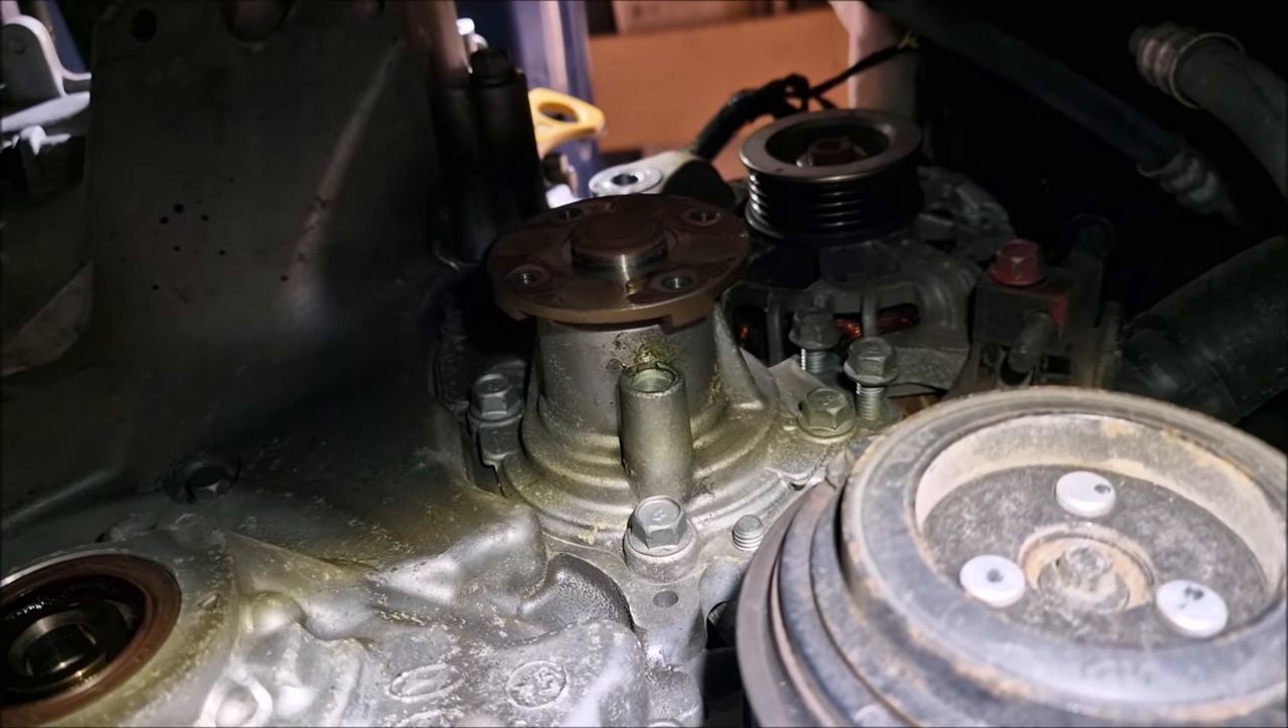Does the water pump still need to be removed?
Yes.